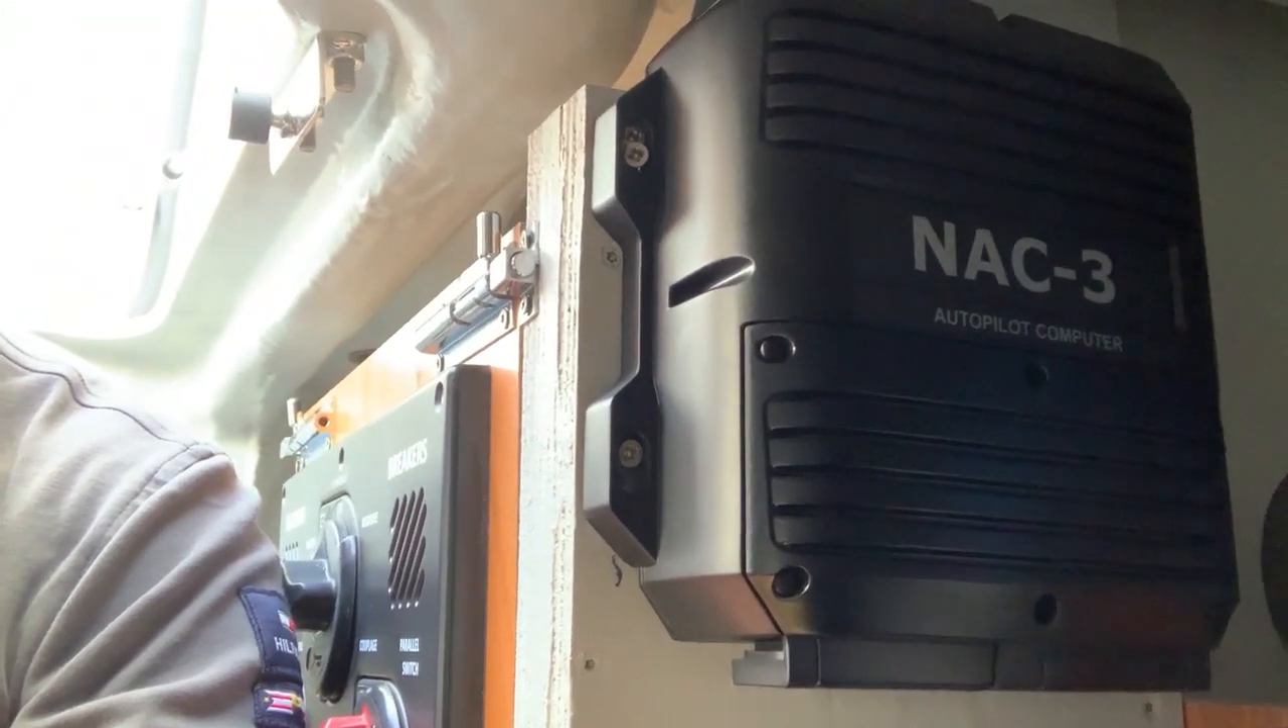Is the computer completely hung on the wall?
Yes.